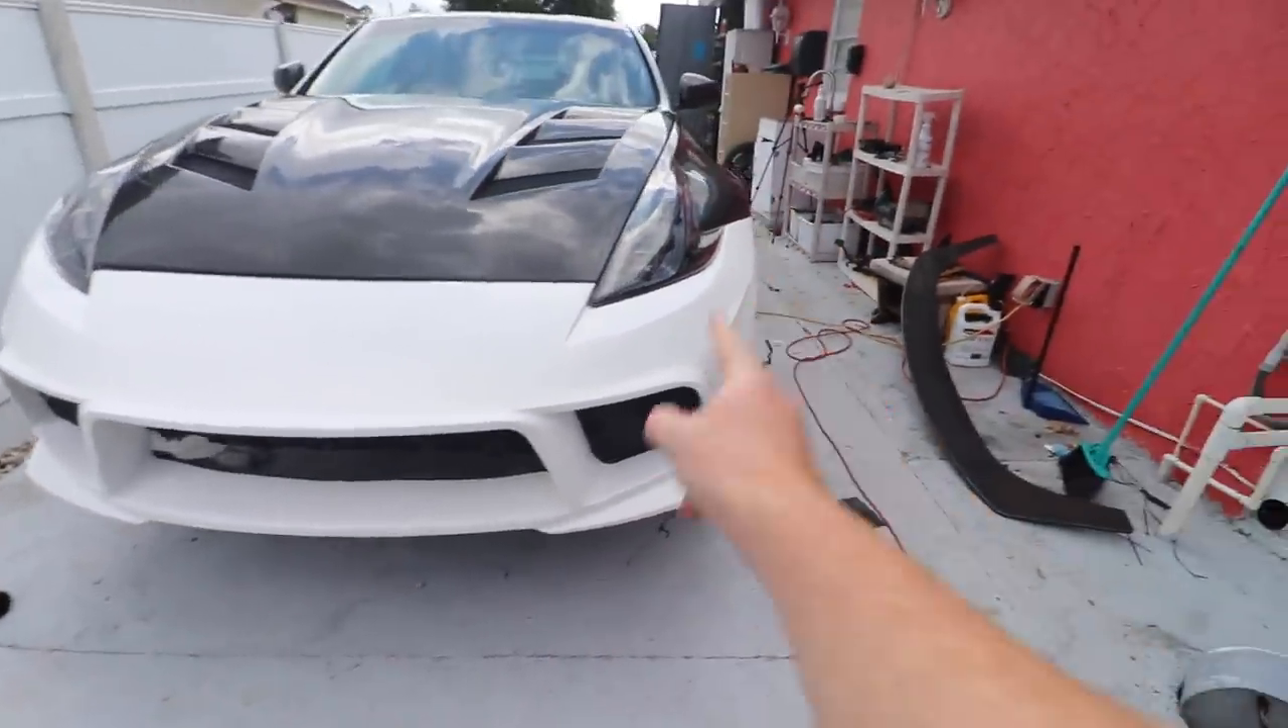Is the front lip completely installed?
No.